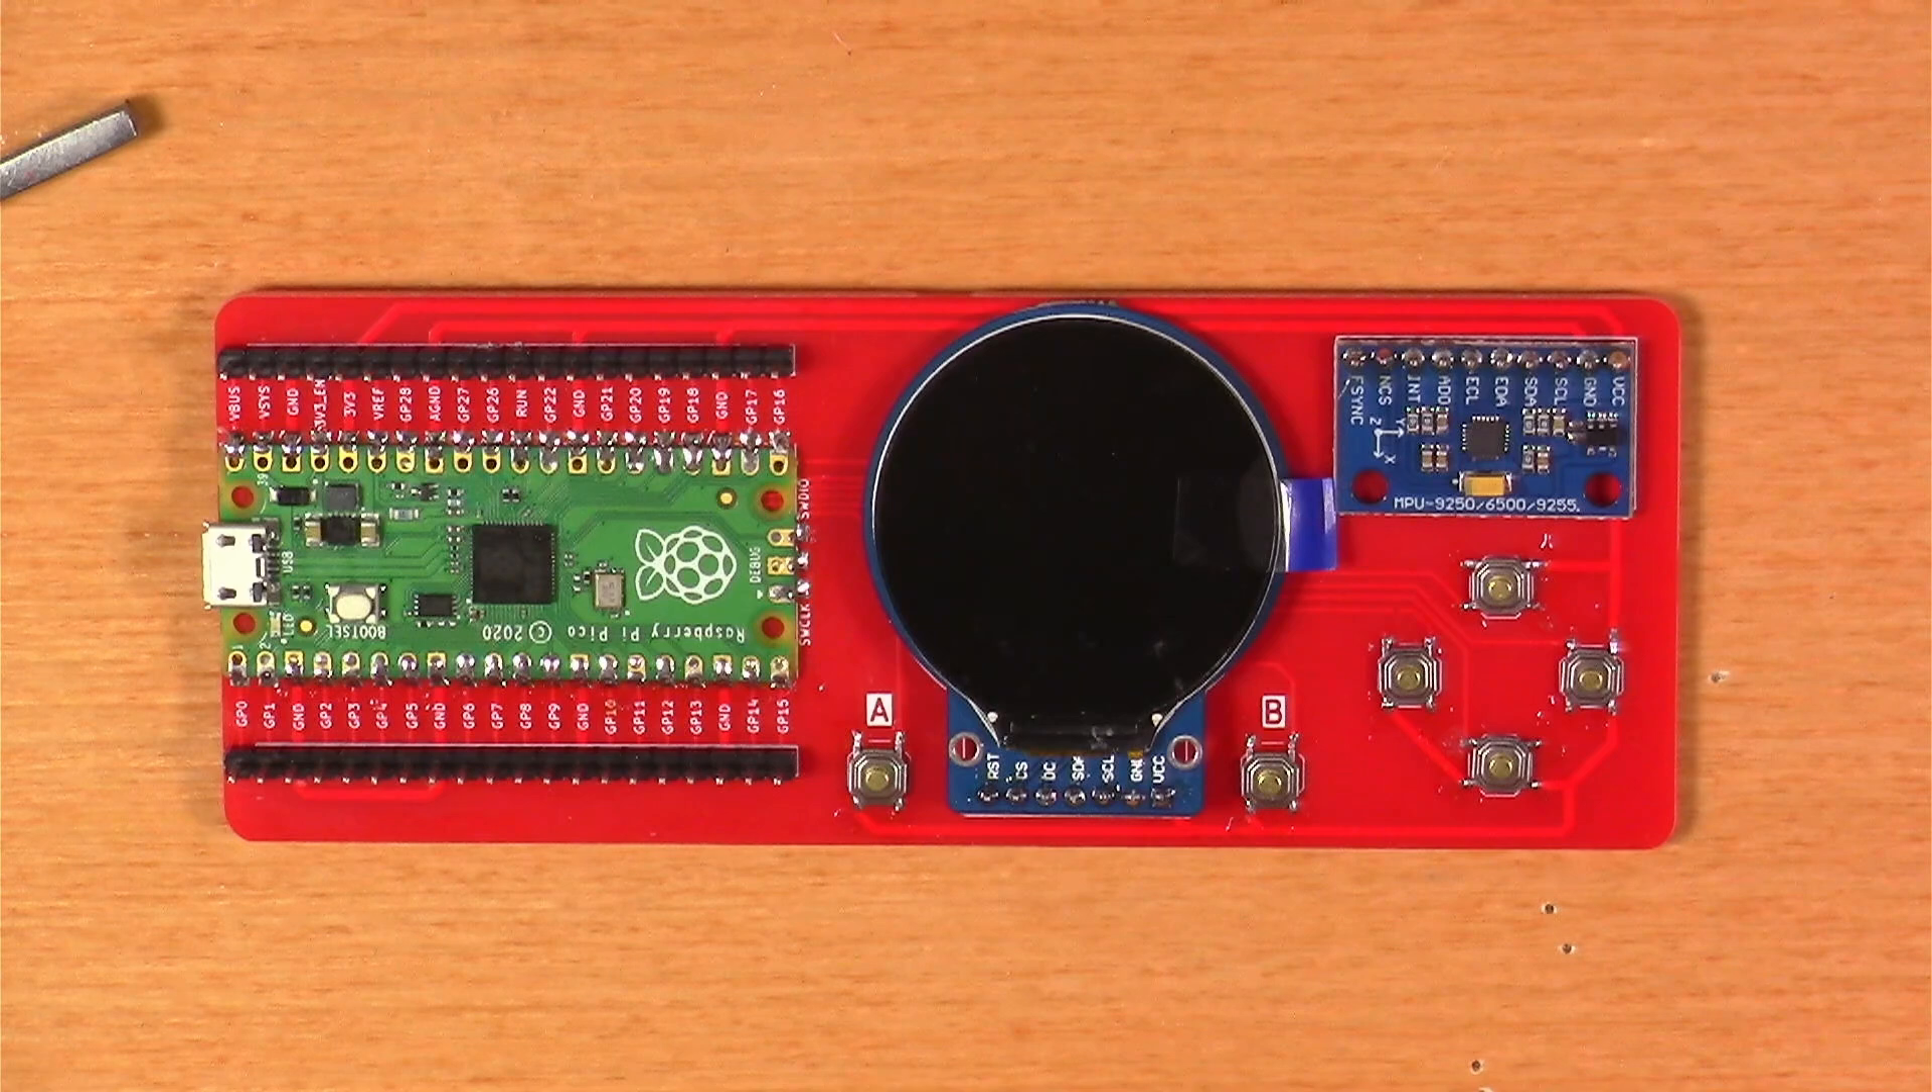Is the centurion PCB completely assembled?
Yes.